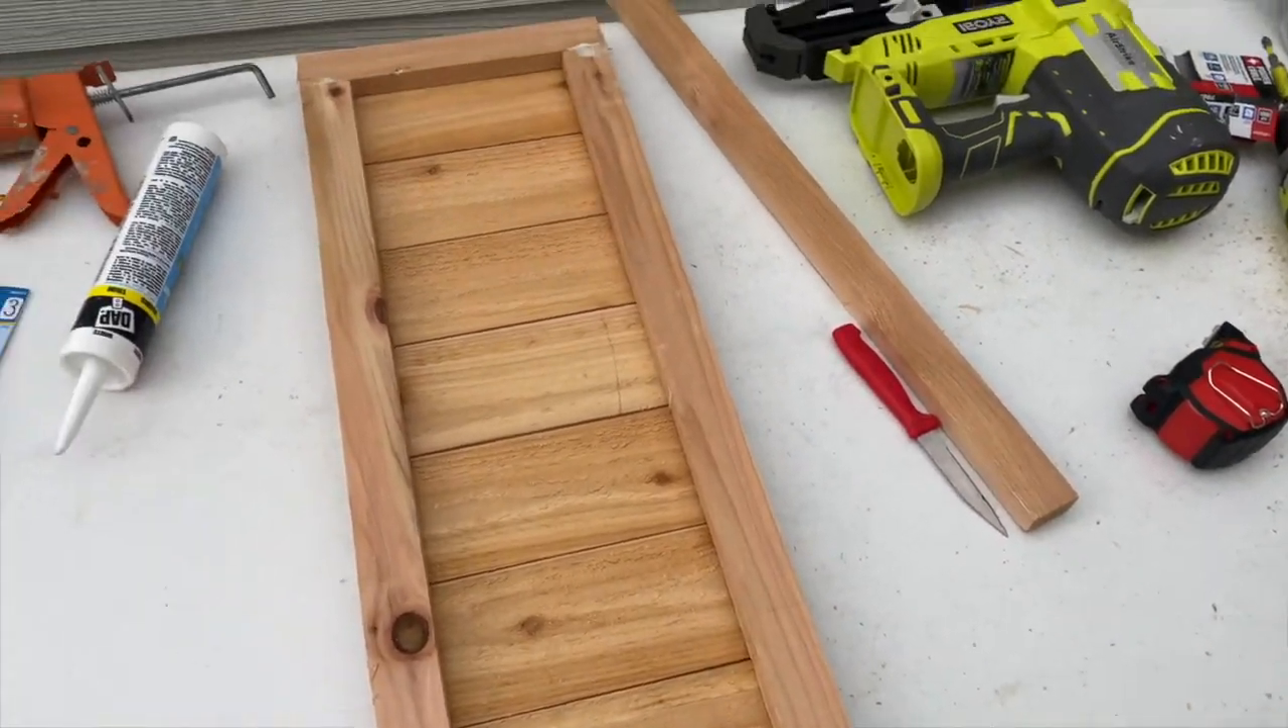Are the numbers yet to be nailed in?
Yes.